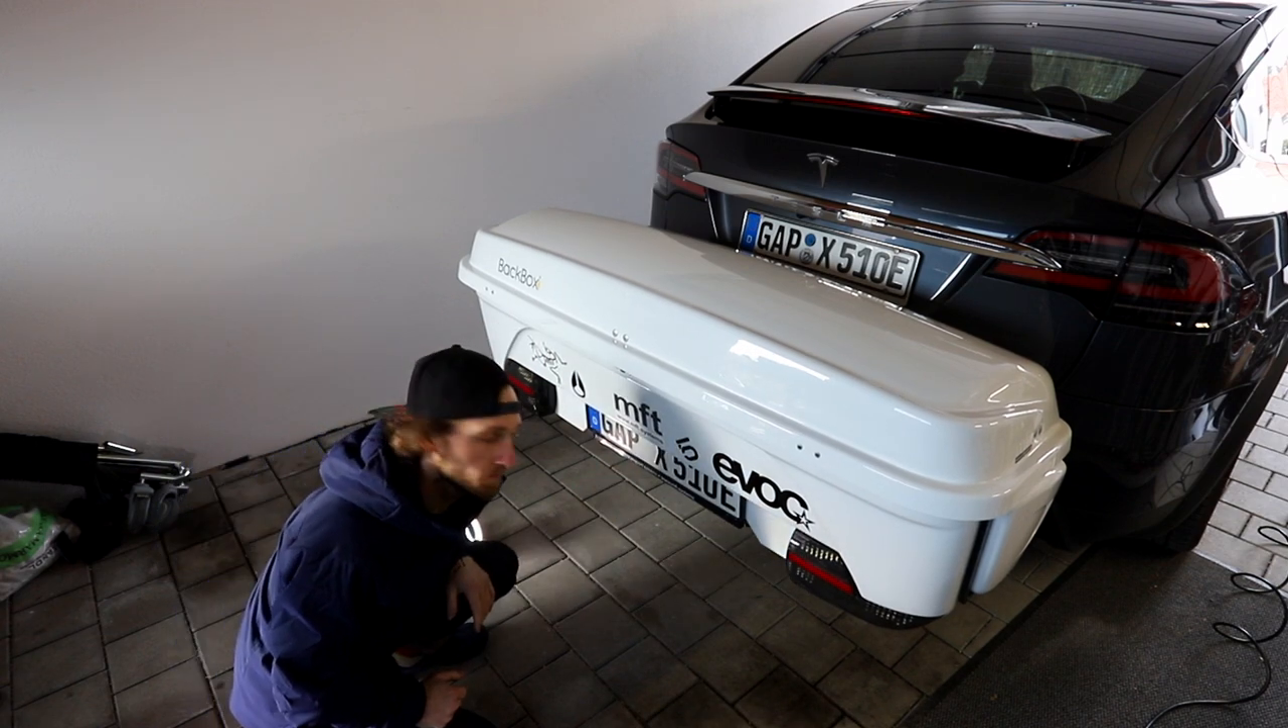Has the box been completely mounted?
Yes.